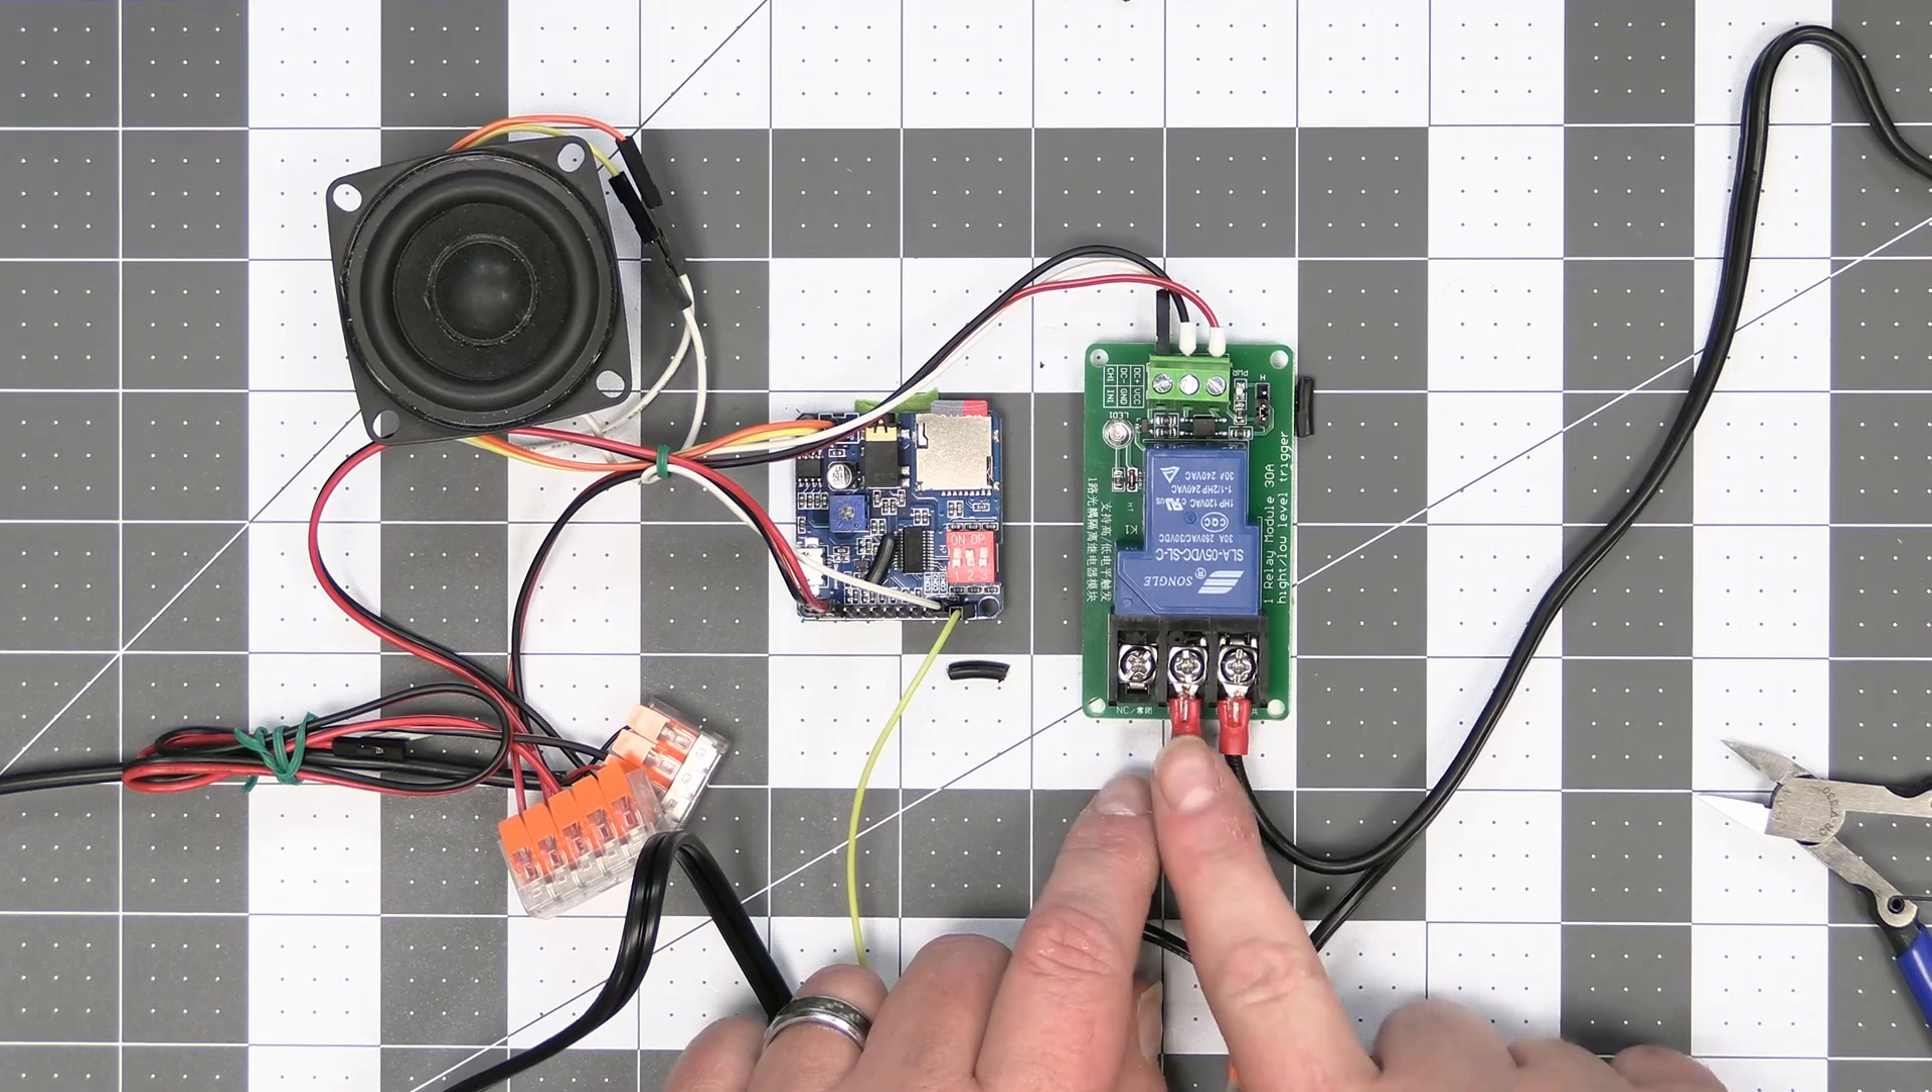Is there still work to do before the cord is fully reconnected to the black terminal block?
No.